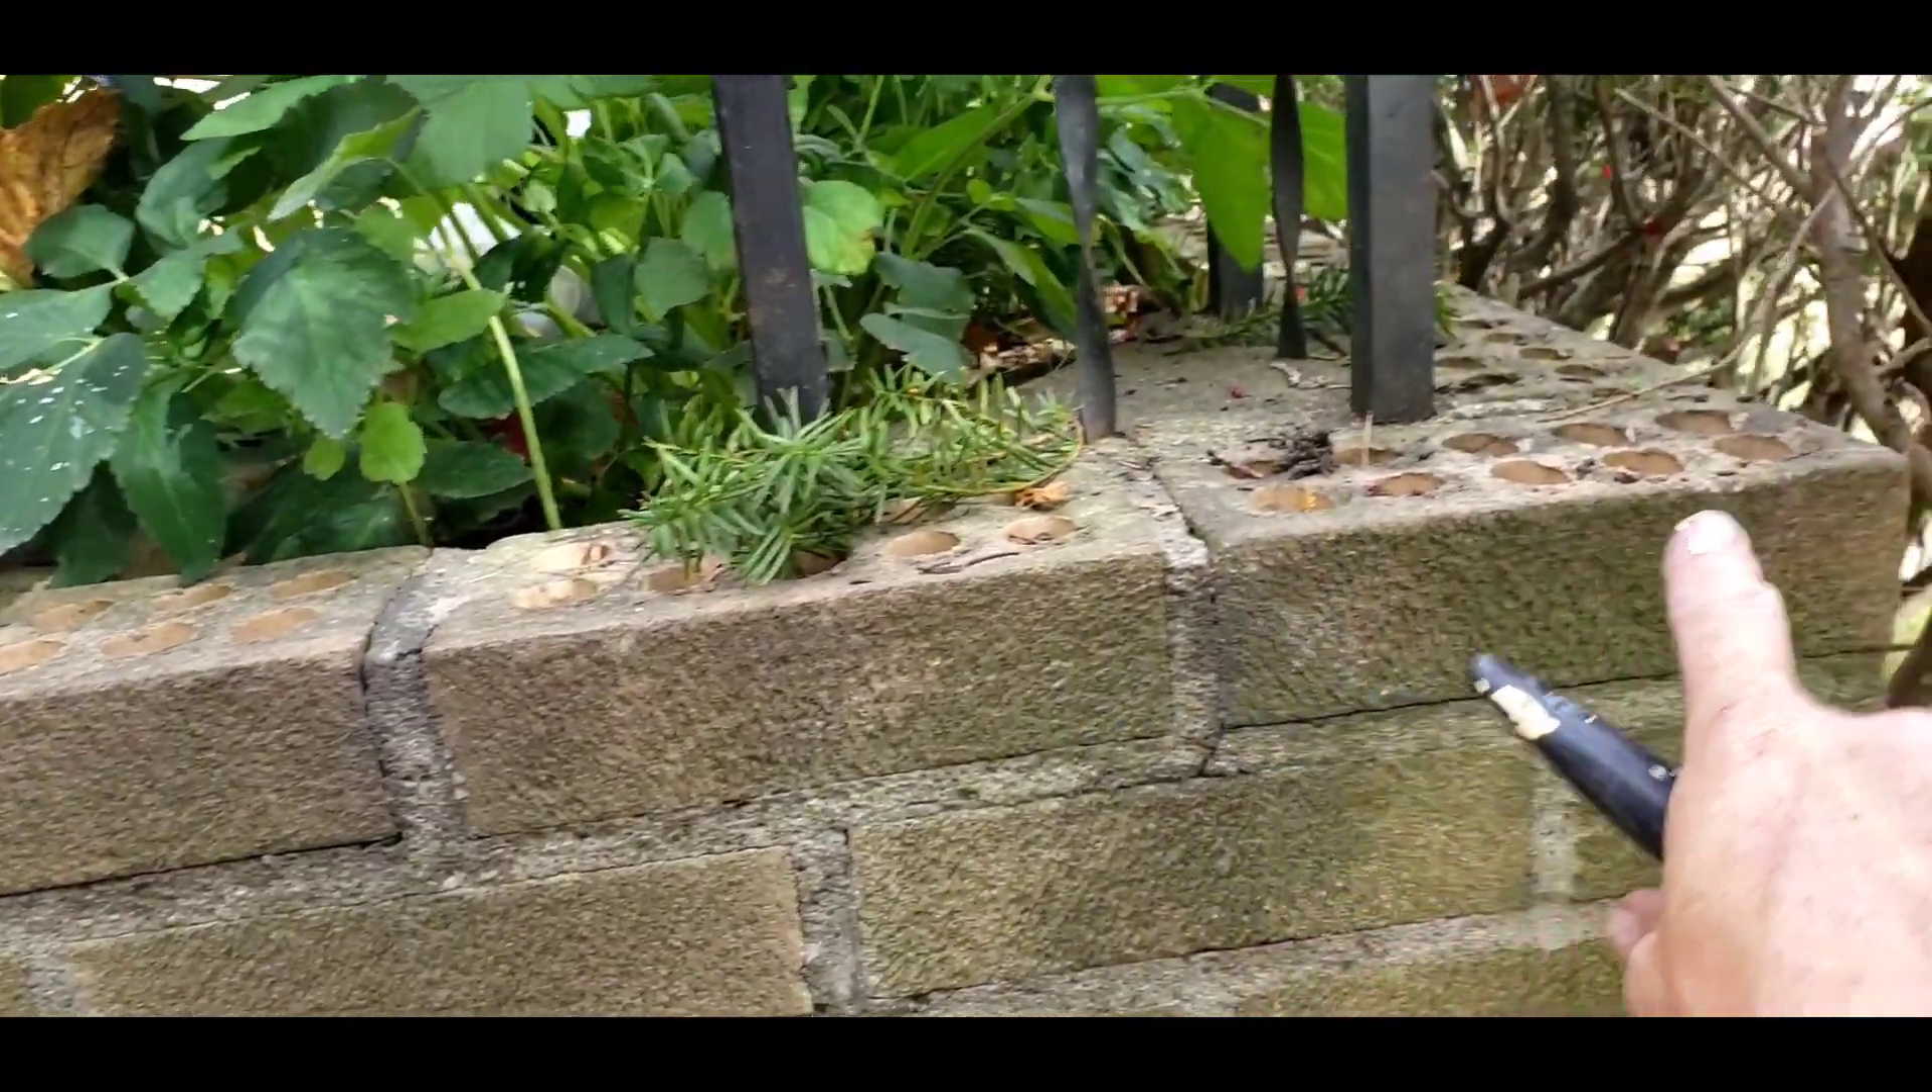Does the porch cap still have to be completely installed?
Yes.